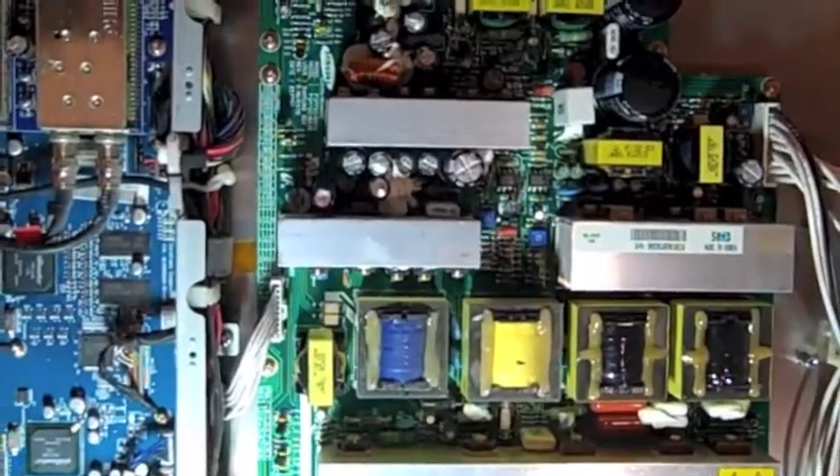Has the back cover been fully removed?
Yes.